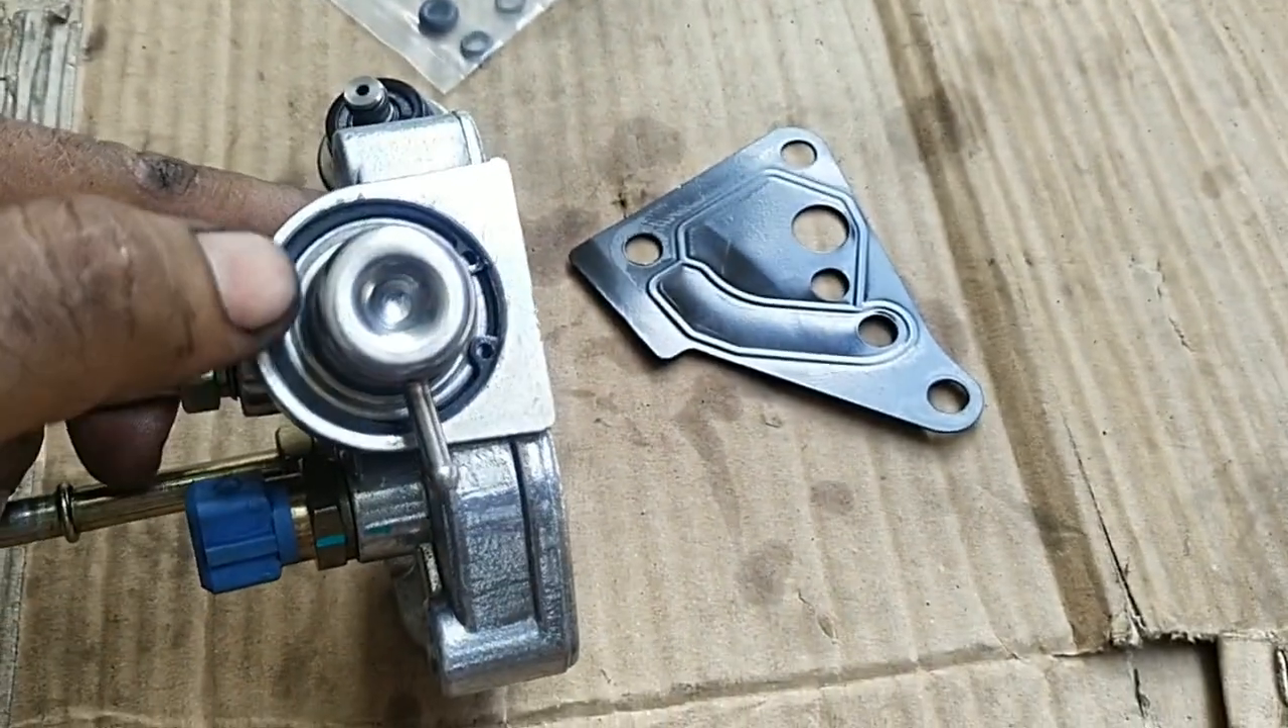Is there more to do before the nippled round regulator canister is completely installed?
No.